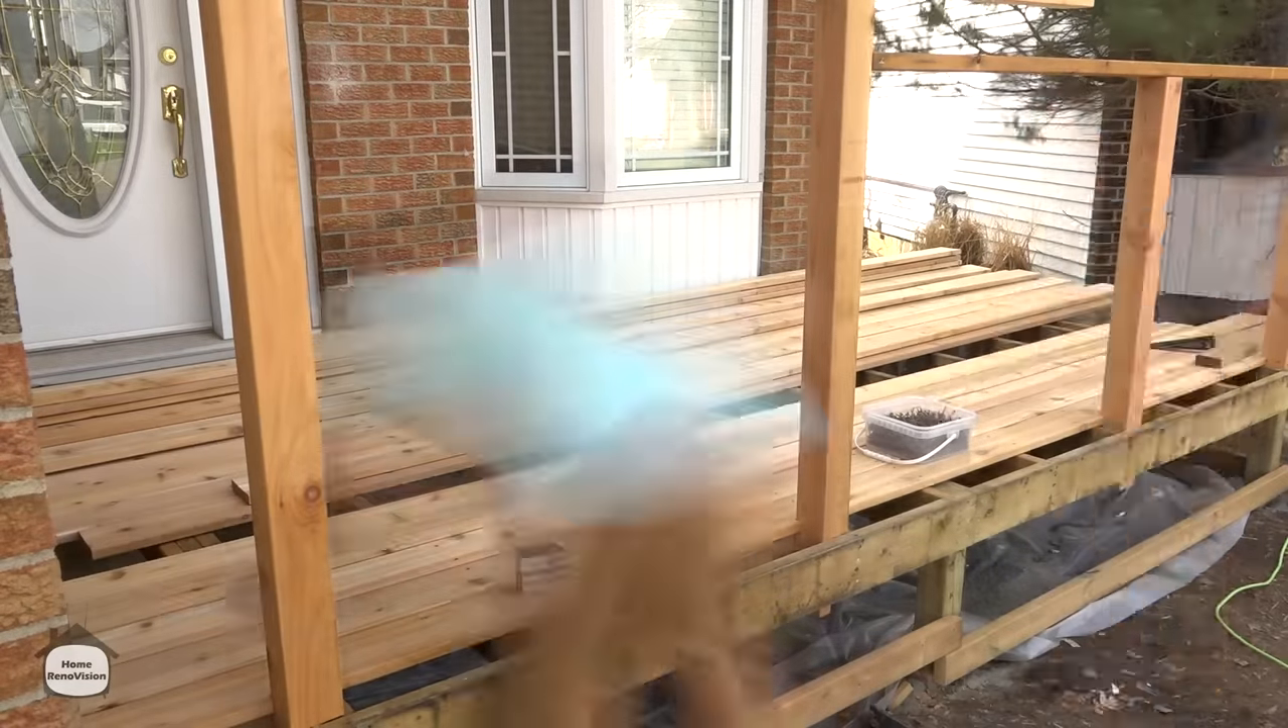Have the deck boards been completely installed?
No.